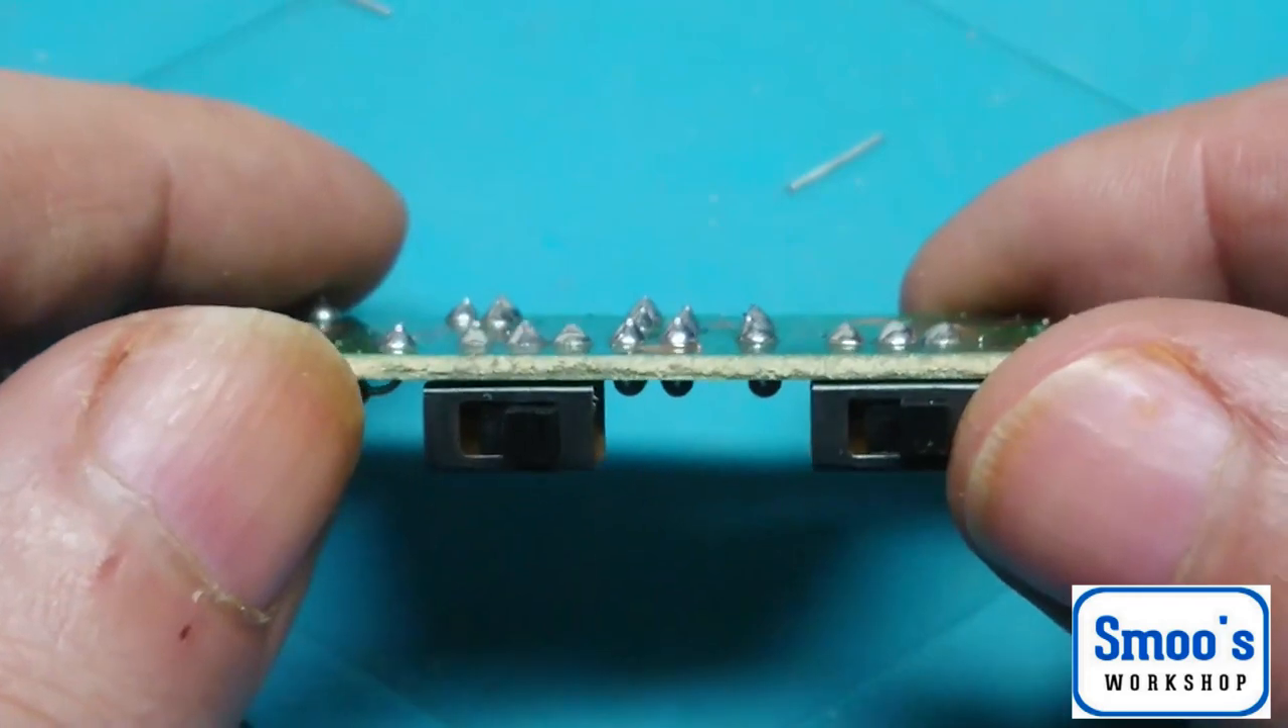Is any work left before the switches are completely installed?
No.